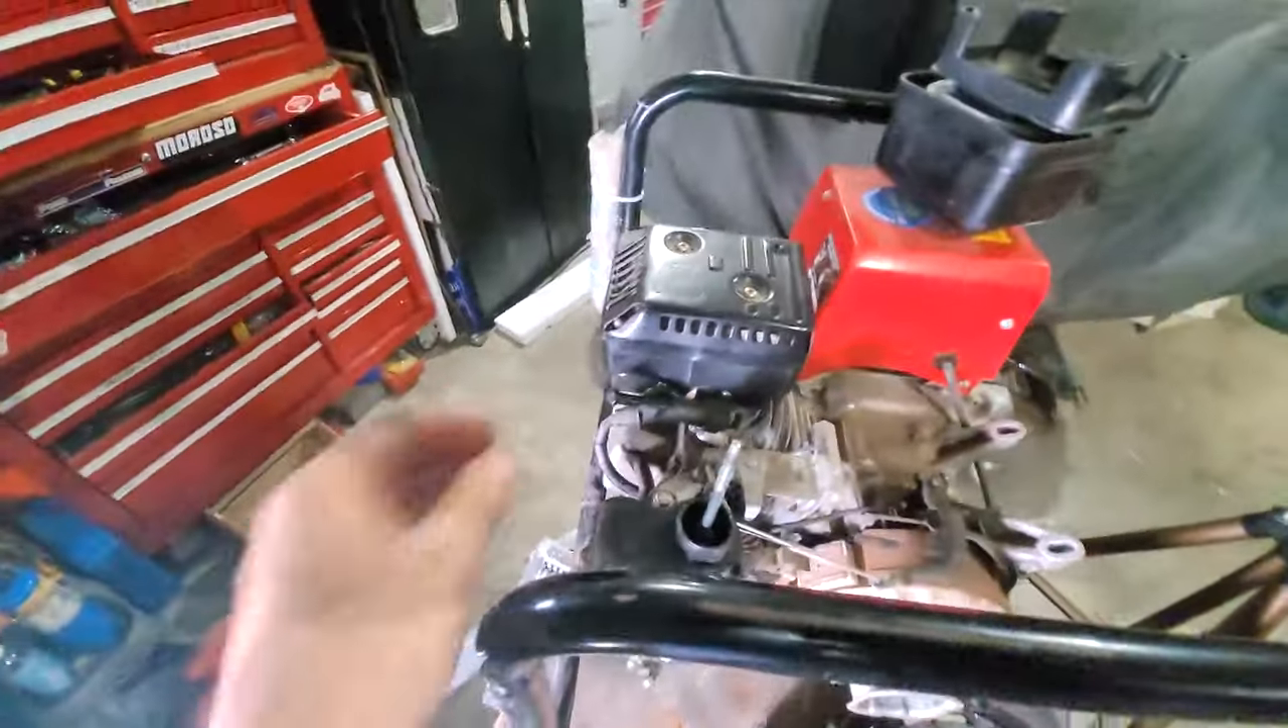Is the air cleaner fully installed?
No.